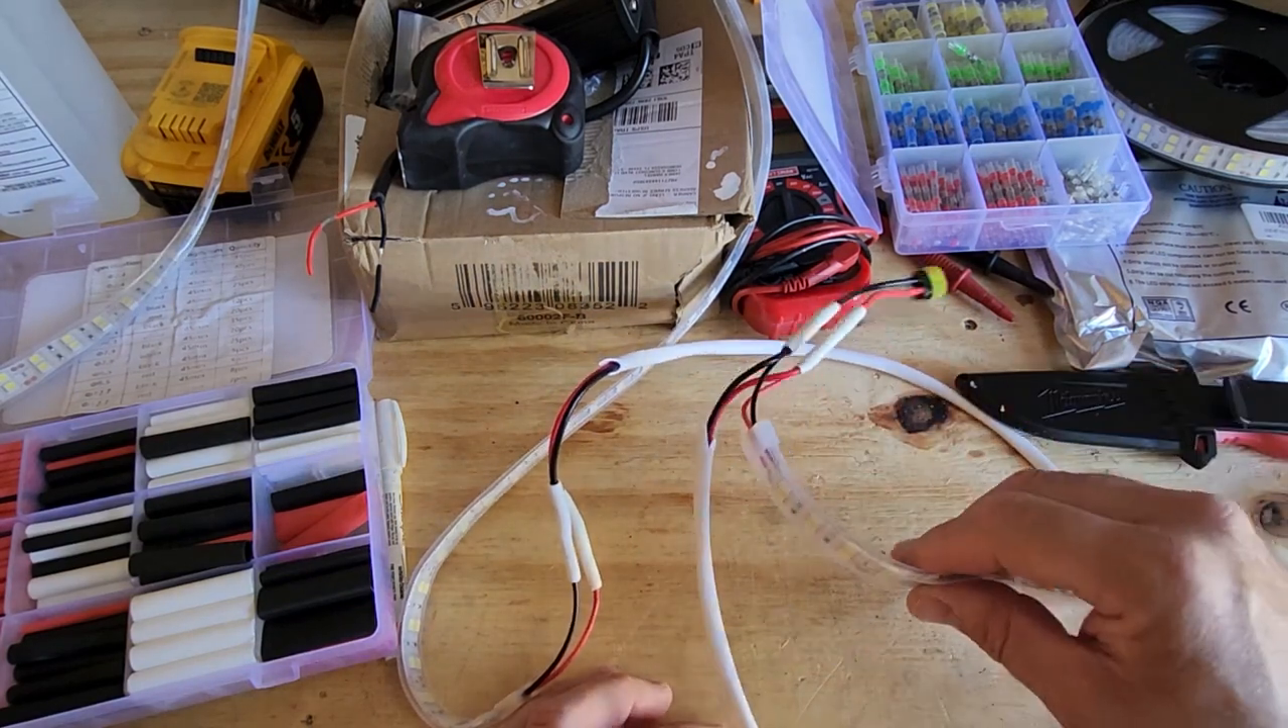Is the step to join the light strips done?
Yes.